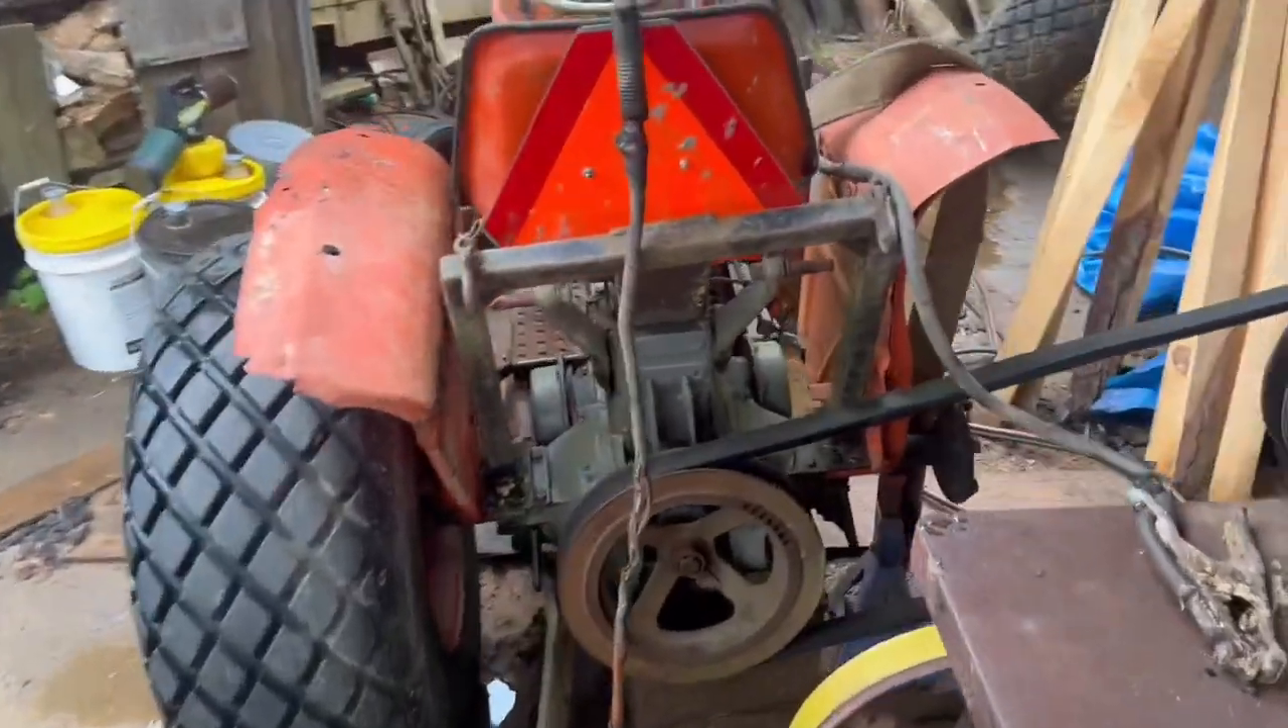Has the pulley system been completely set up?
Yes.